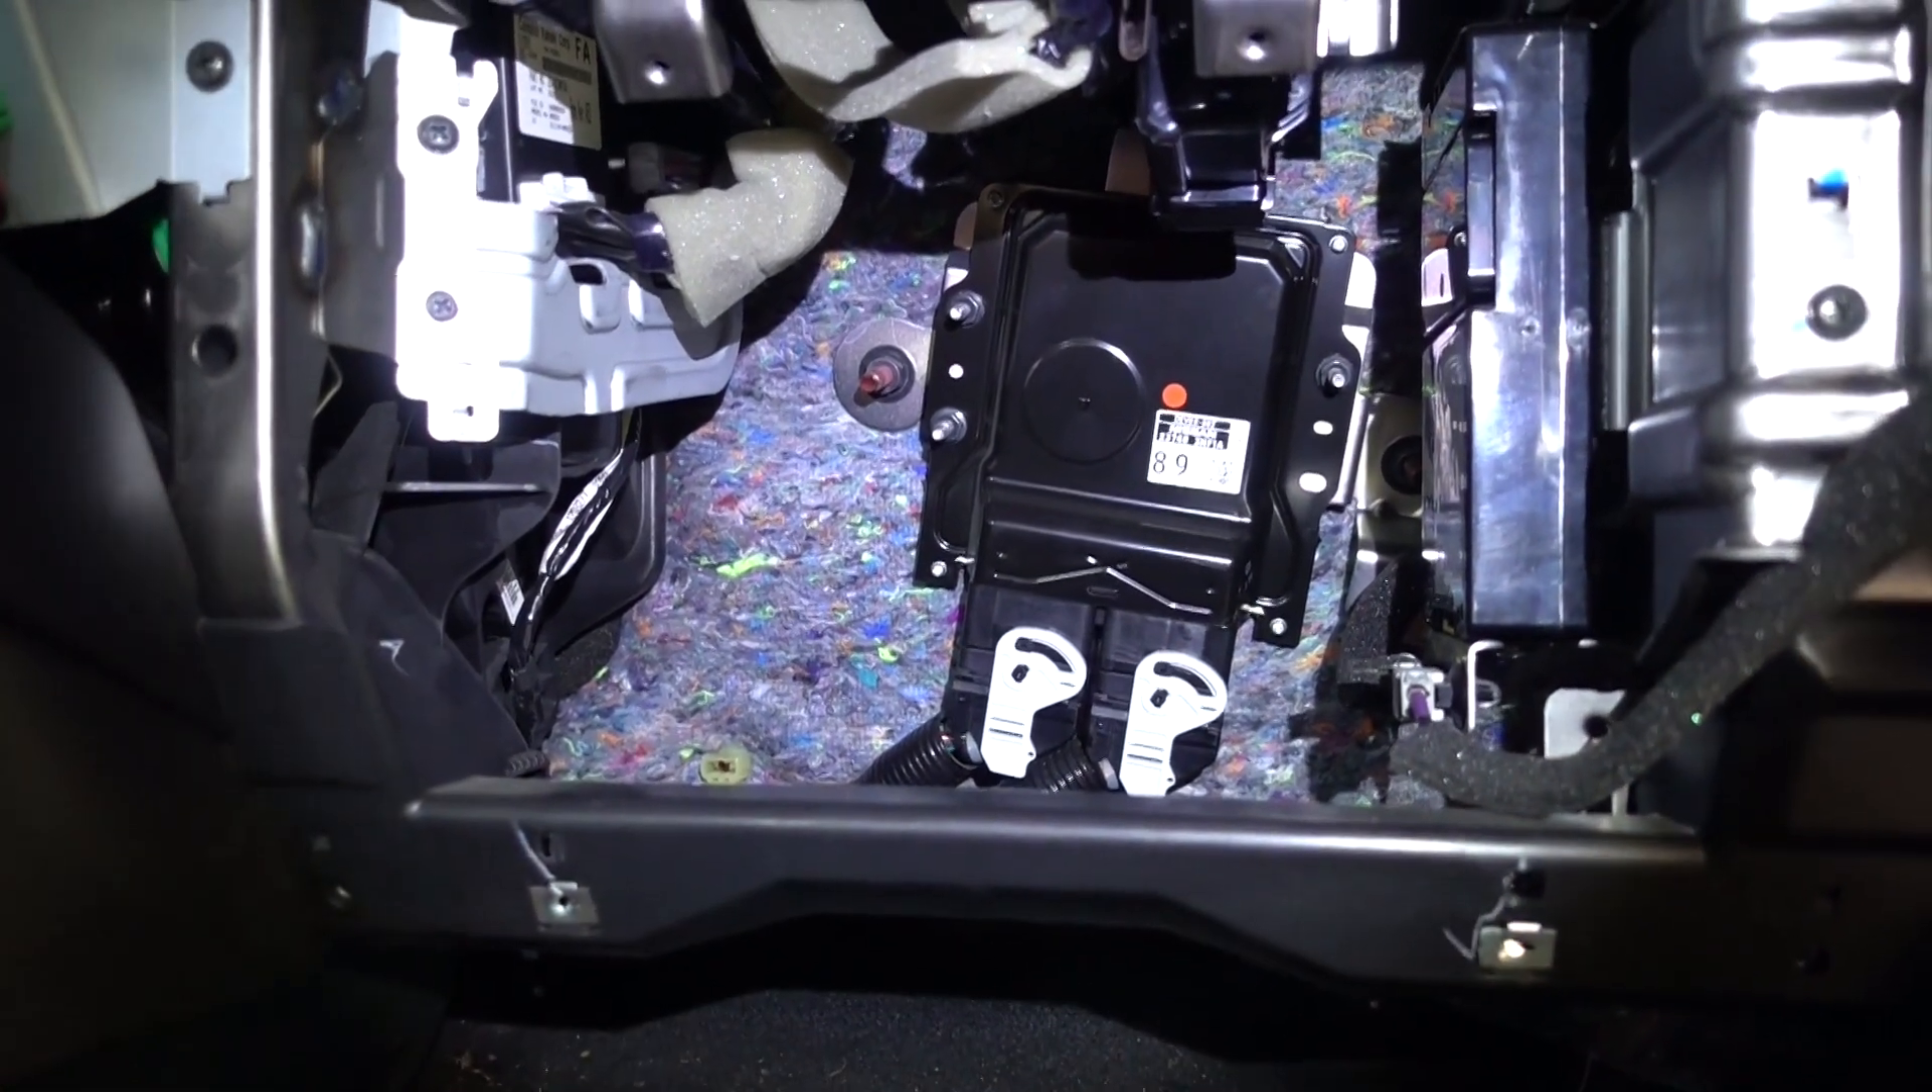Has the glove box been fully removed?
Yes.